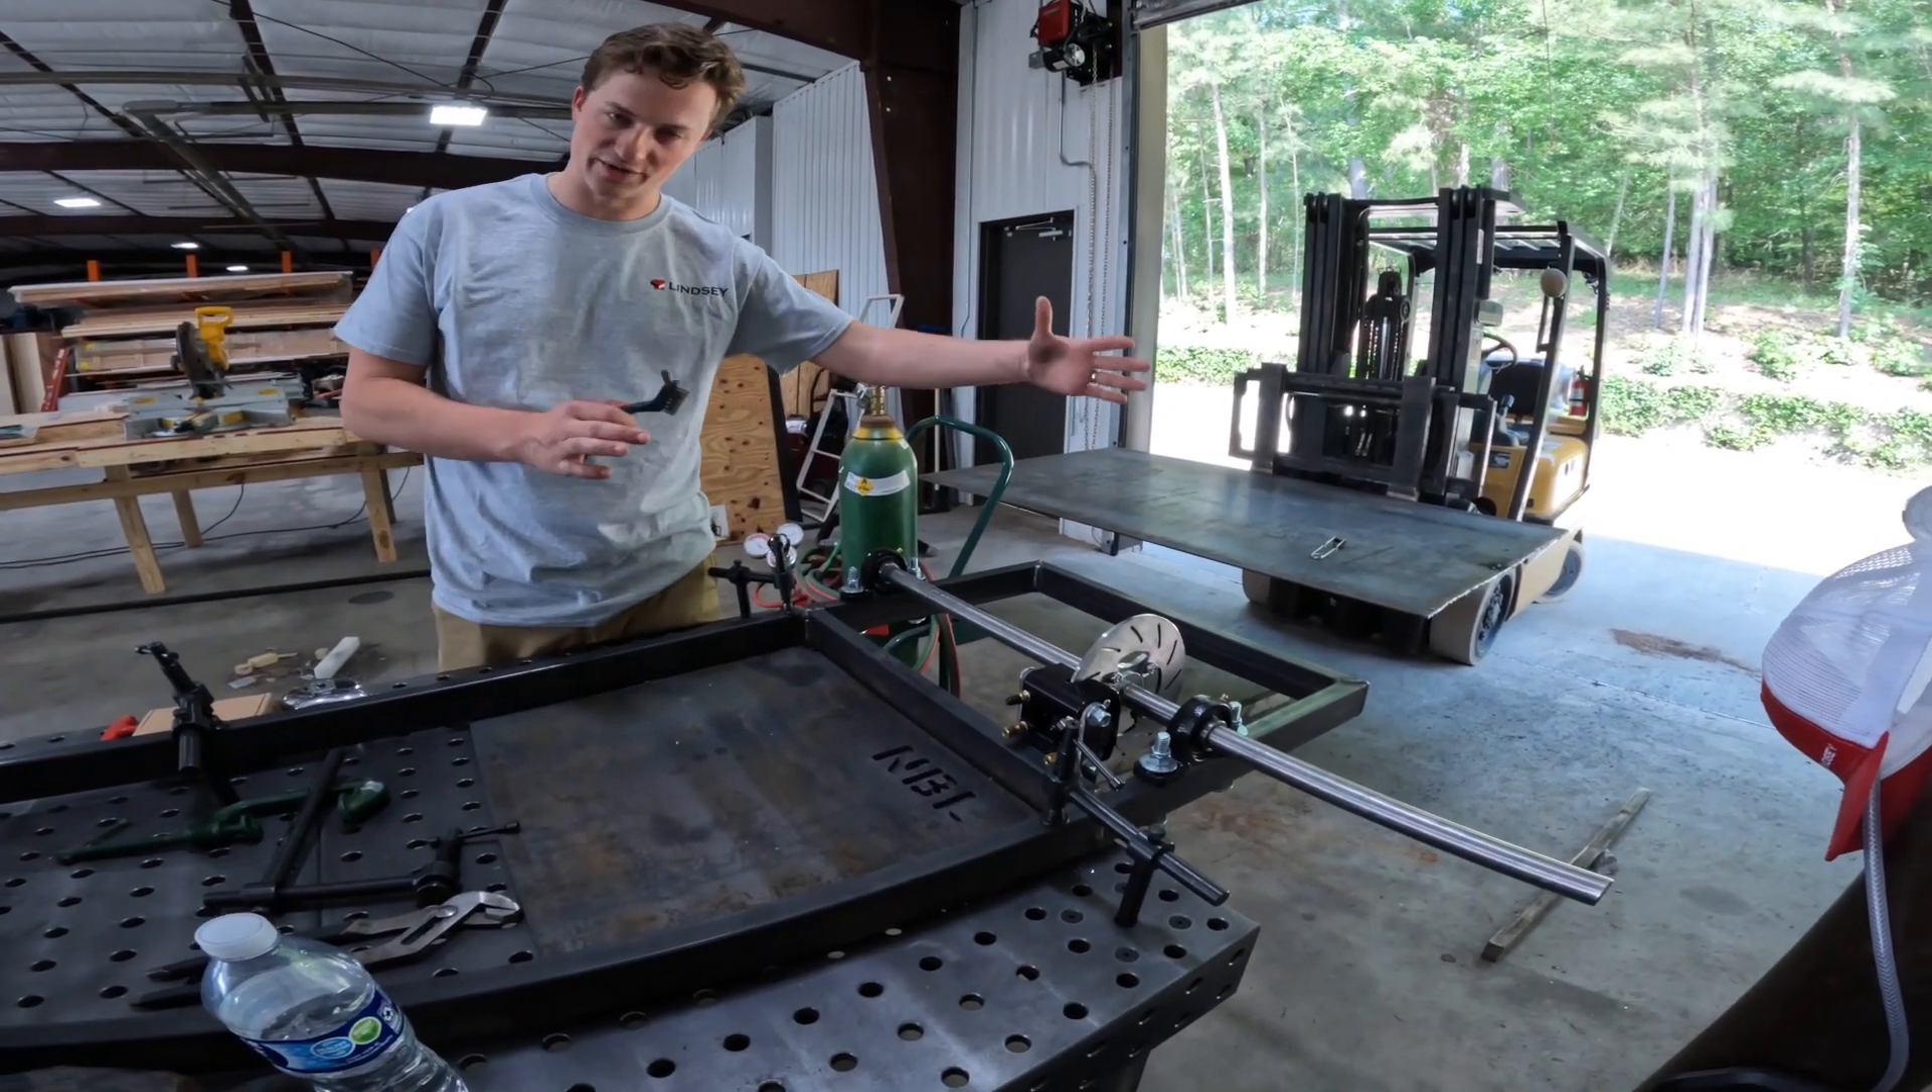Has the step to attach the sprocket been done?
No.